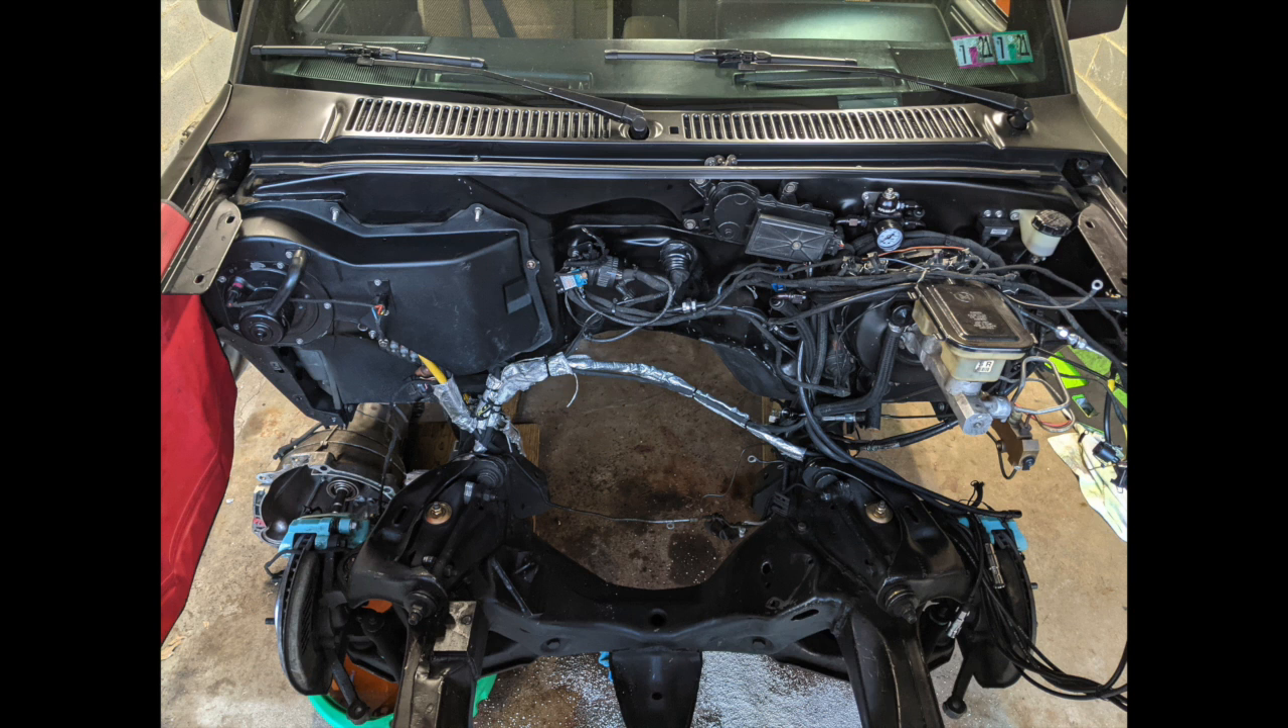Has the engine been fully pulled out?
Yes.